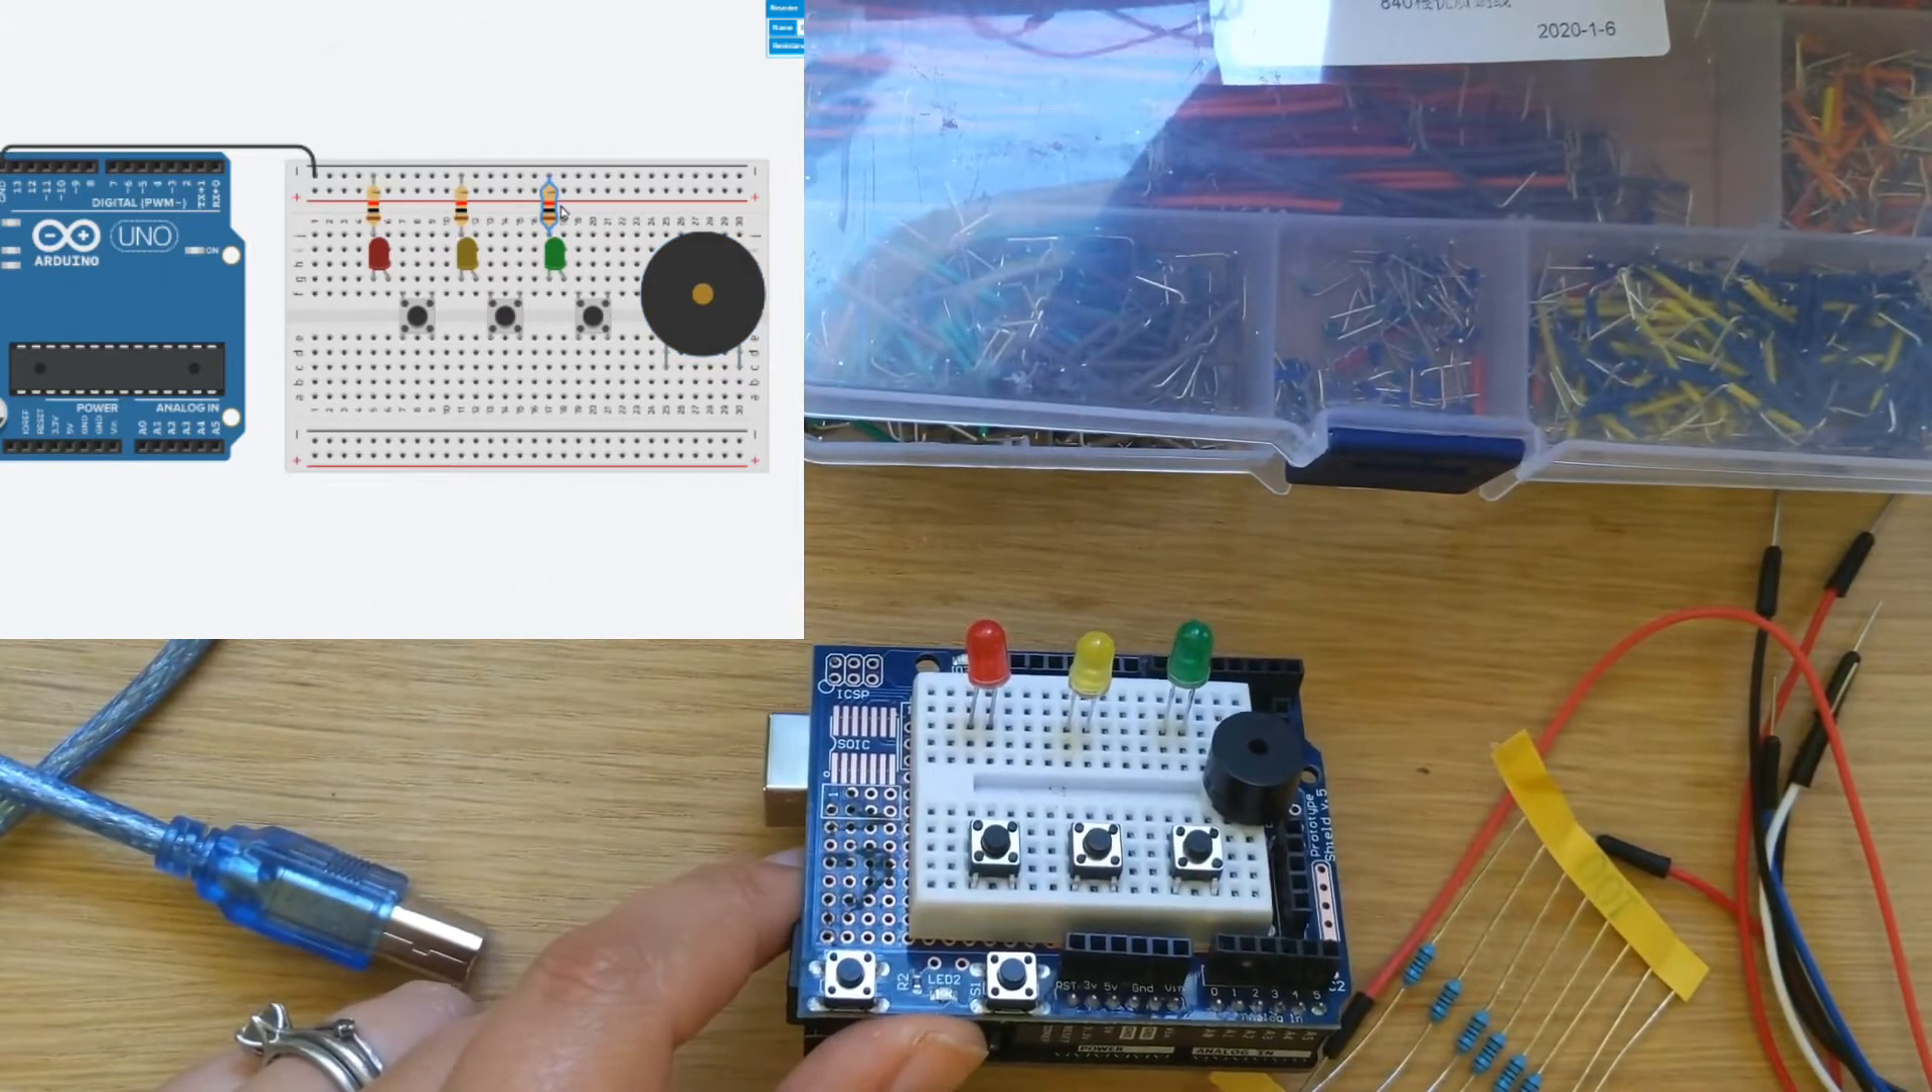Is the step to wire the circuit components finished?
No.